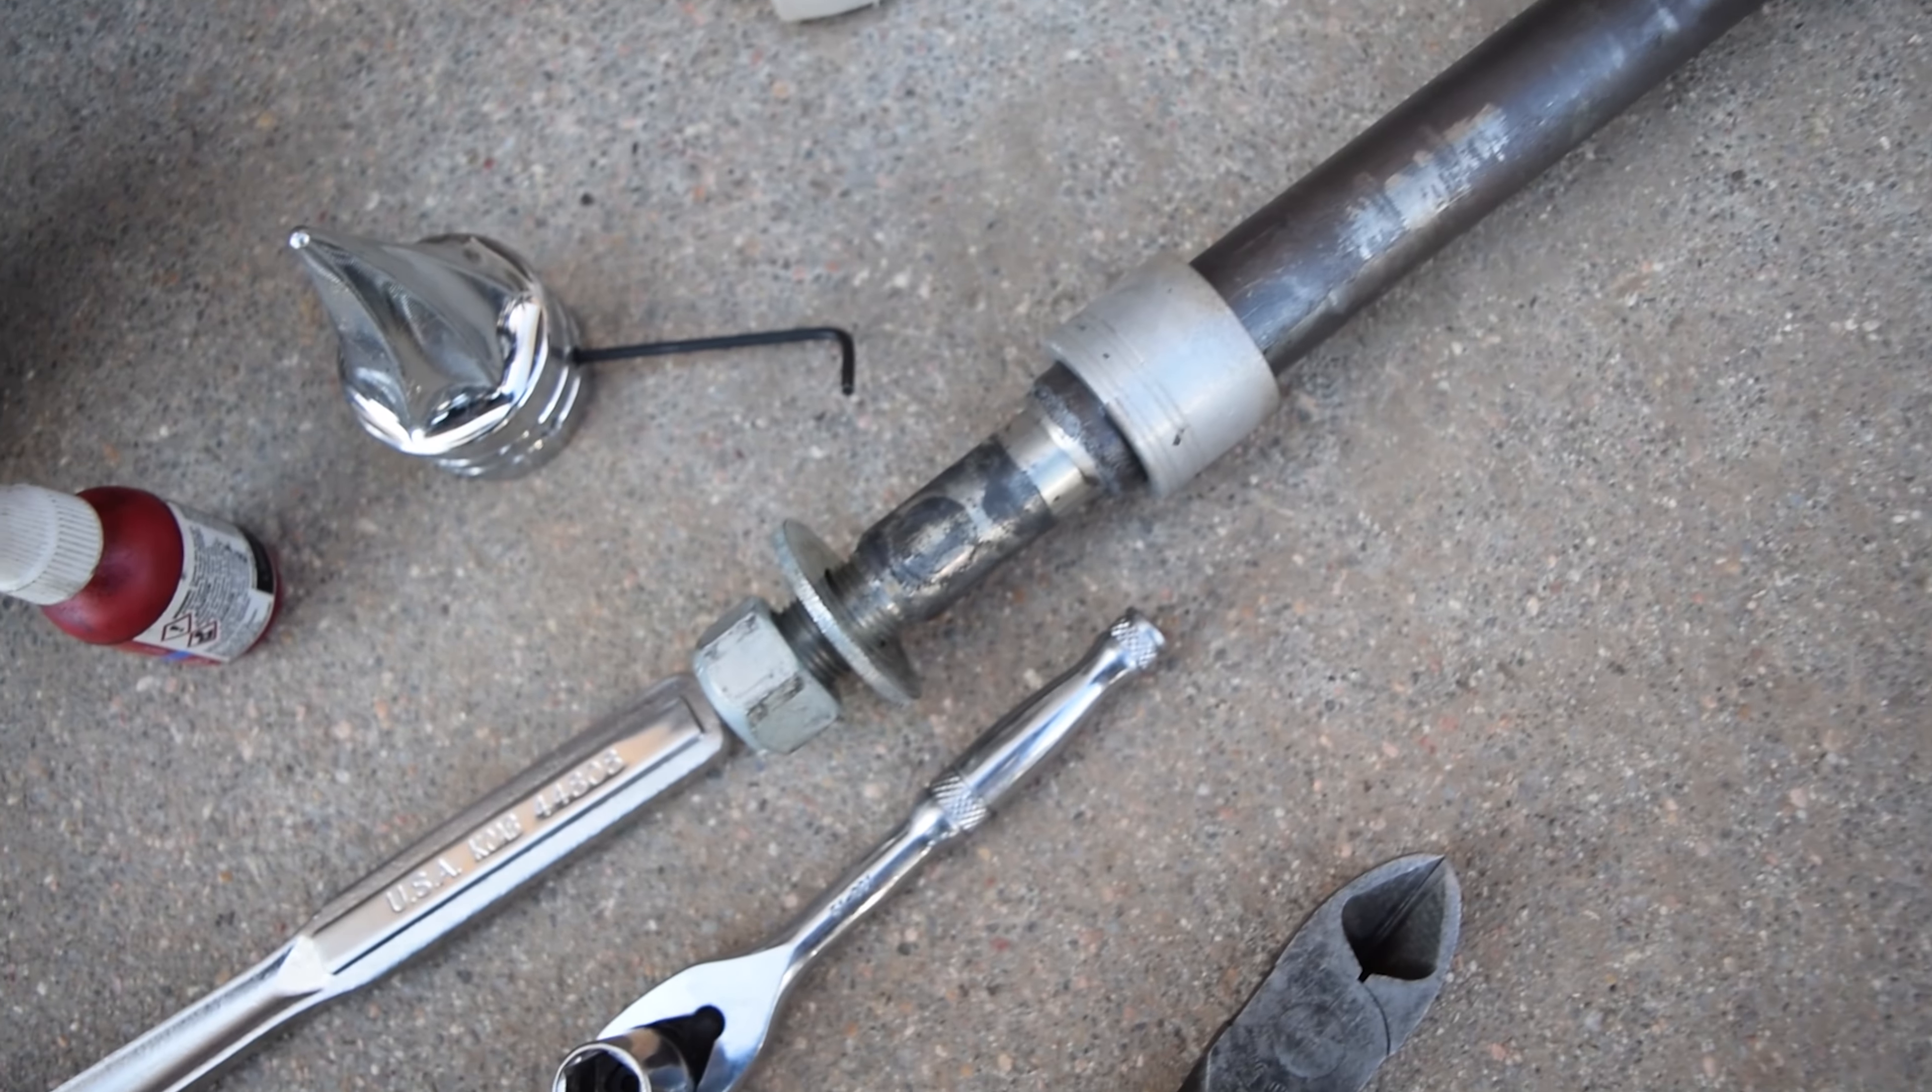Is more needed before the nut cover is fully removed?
No.